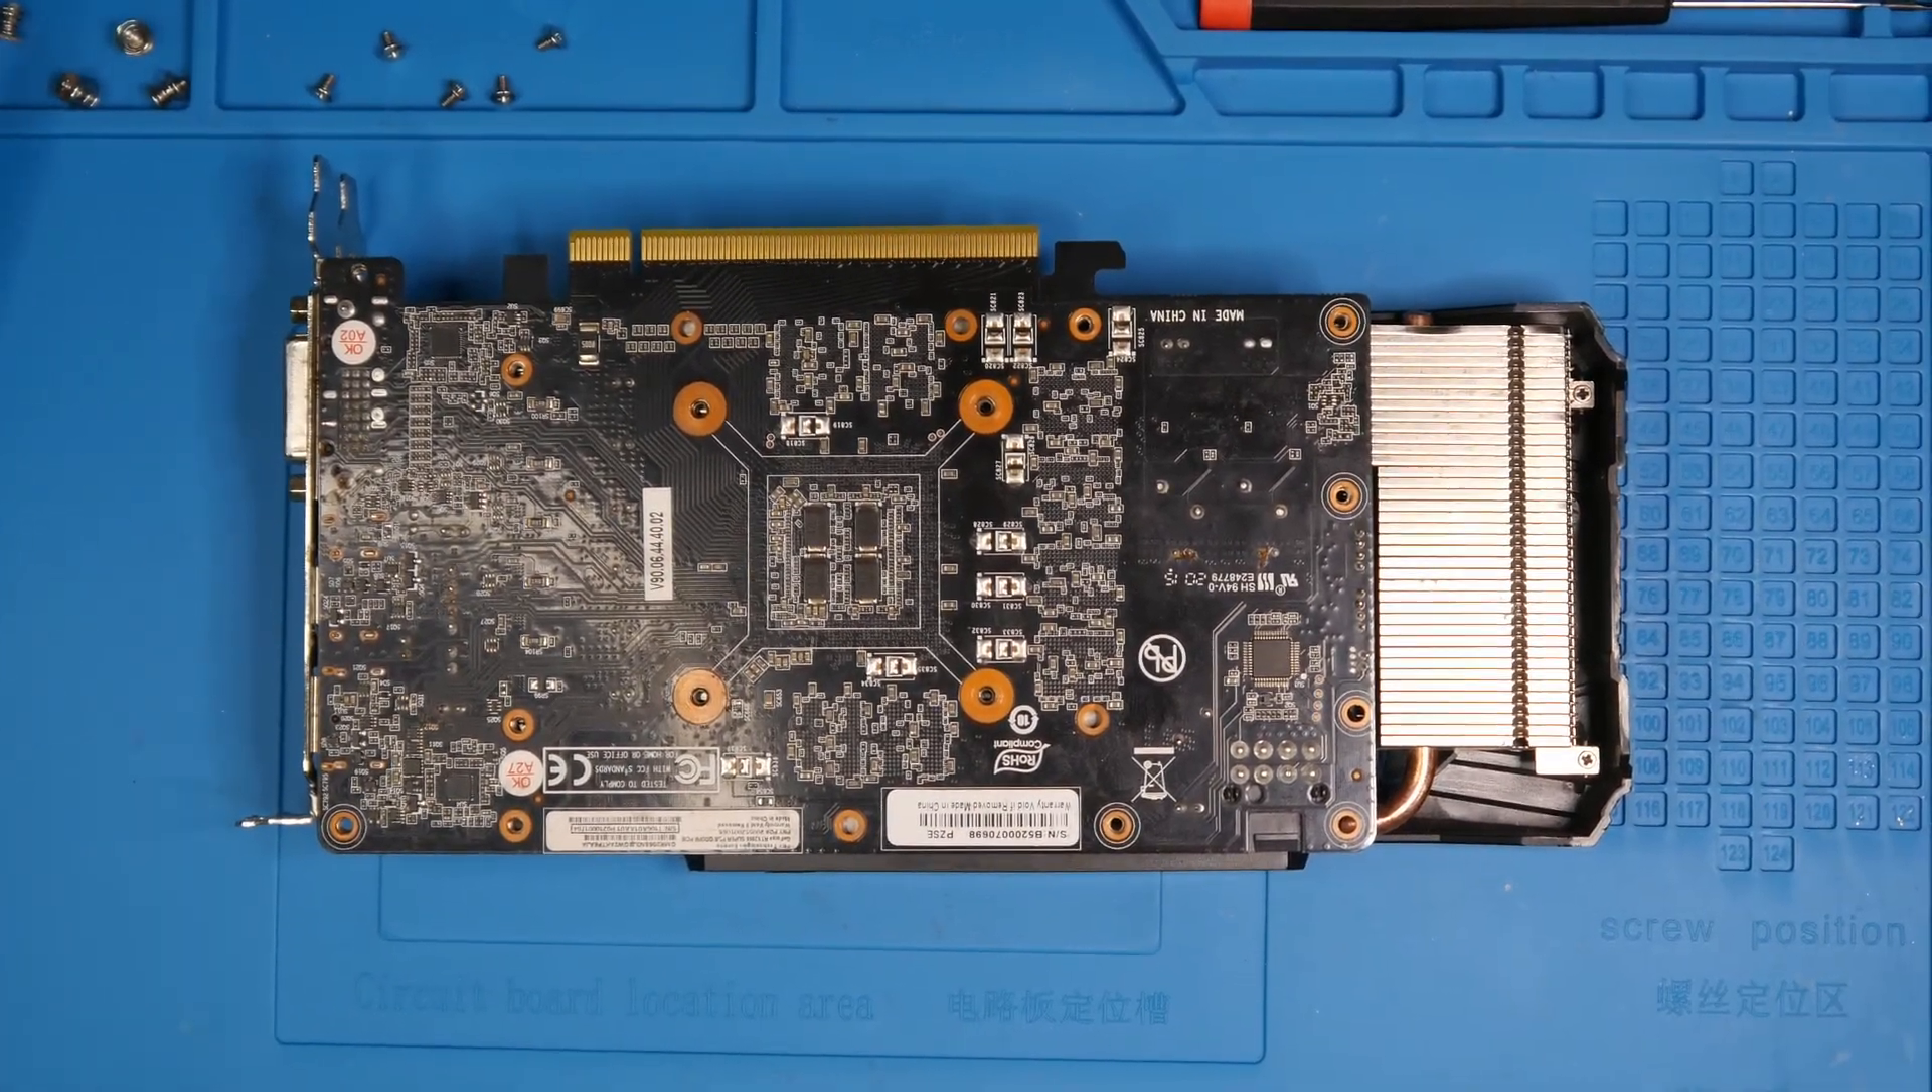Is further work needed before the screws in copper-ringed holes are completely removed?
No.